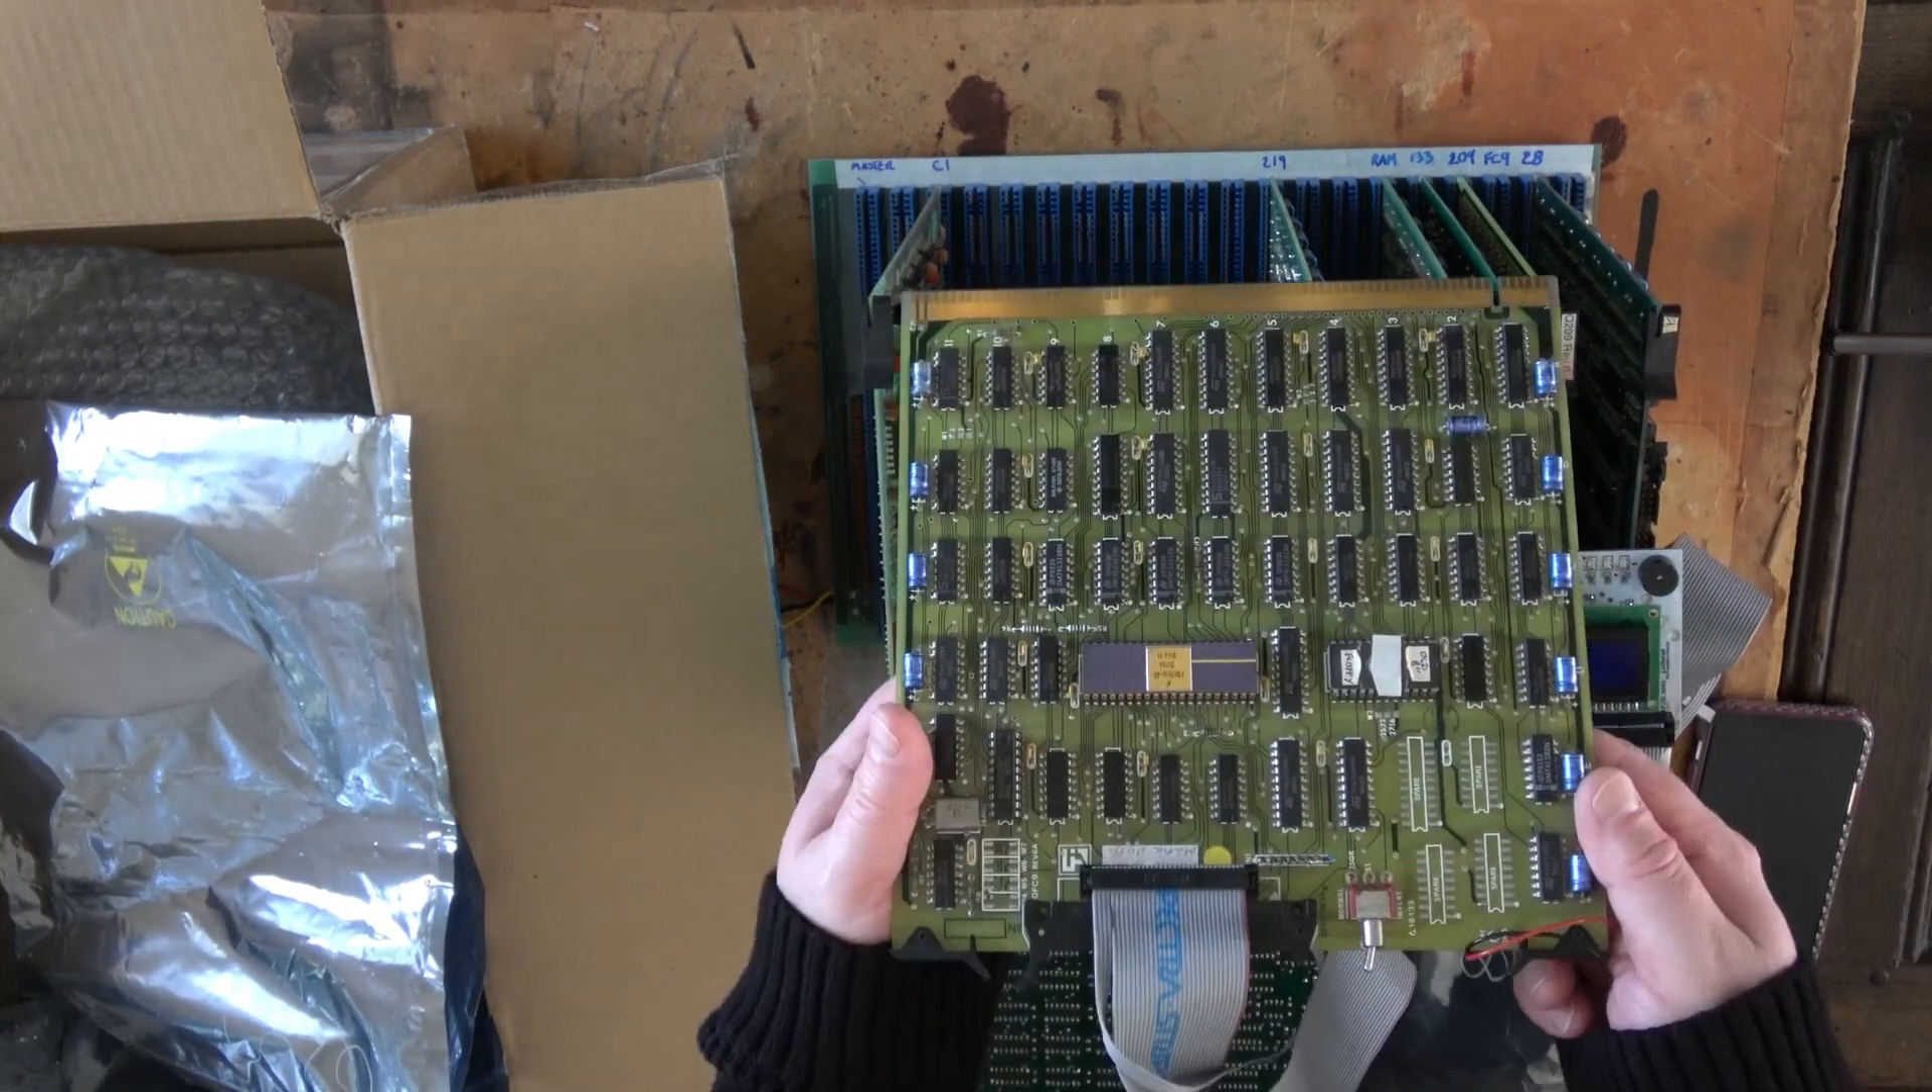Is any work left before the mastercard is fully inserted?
Yes.